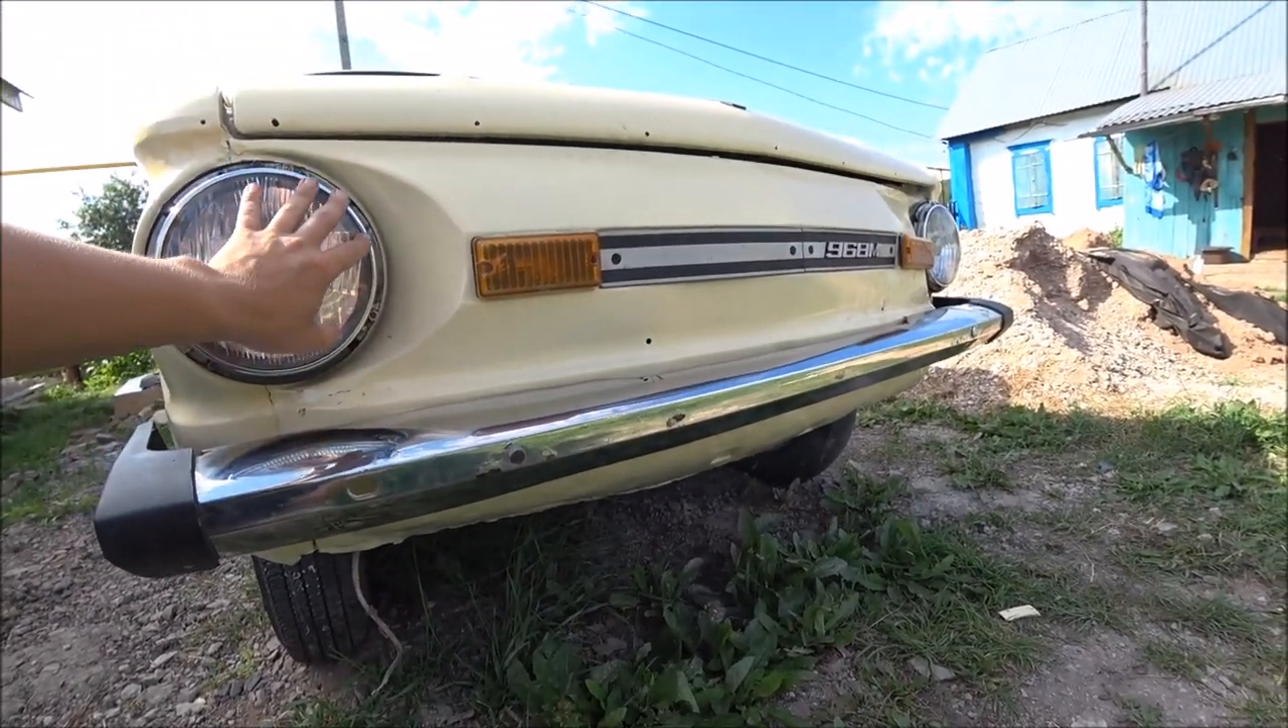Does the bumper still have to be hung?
No.